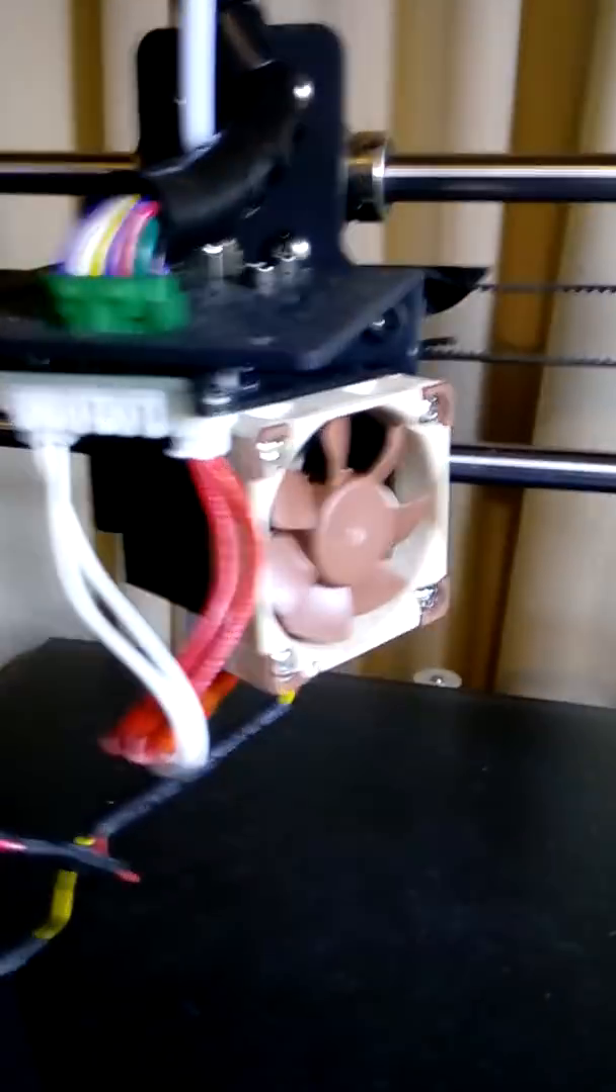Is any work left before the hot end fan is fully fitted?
No.